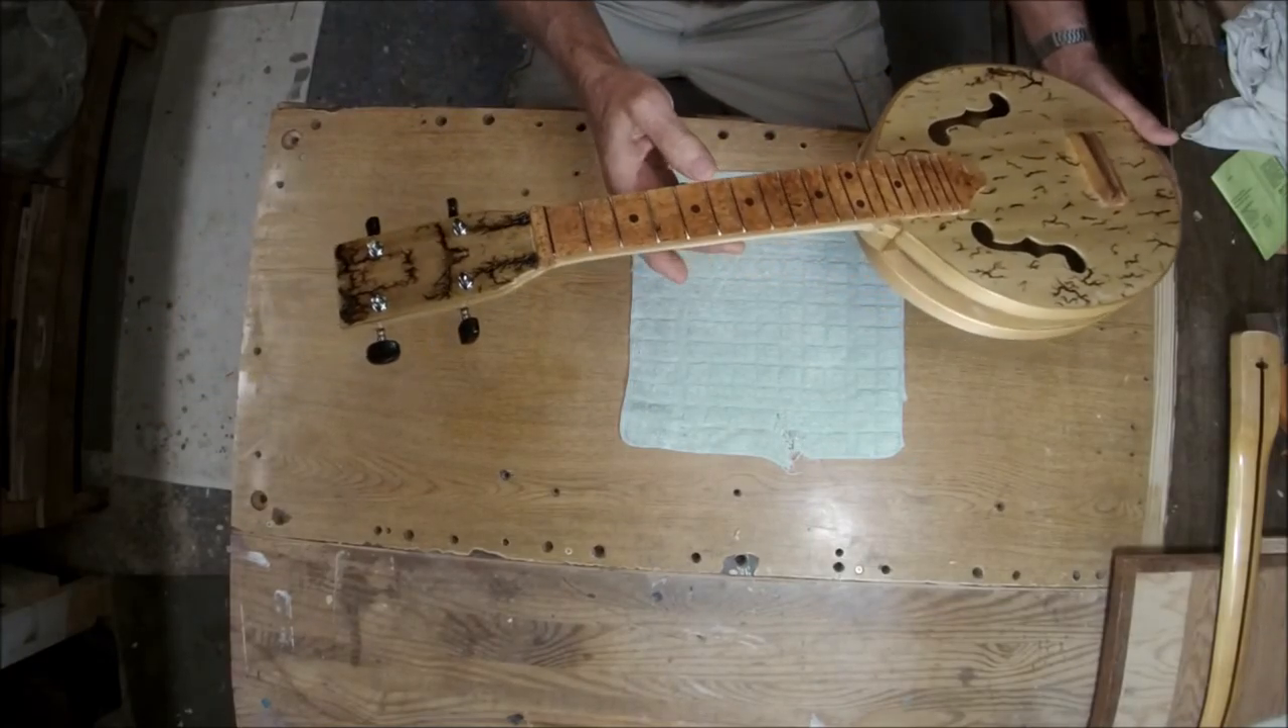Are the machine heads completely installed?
Yes.